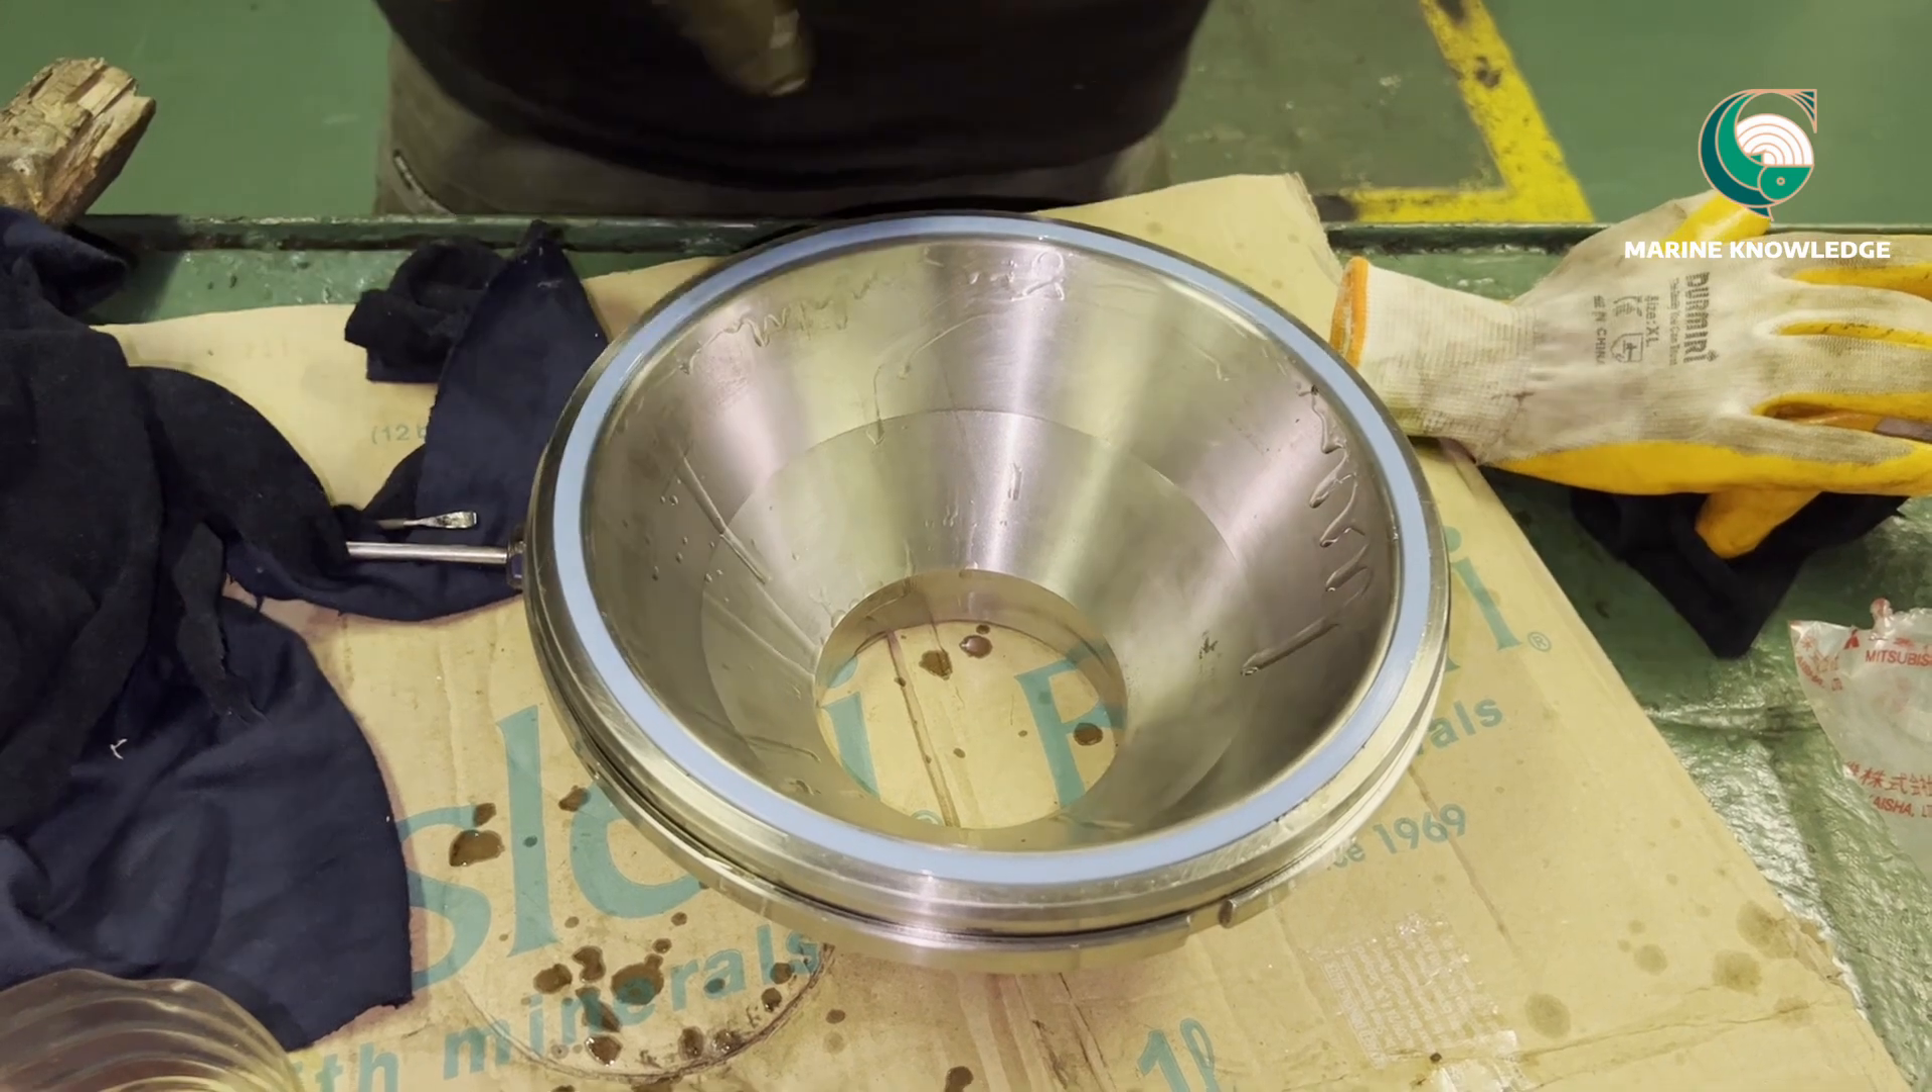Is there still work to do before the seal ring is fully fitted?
No.